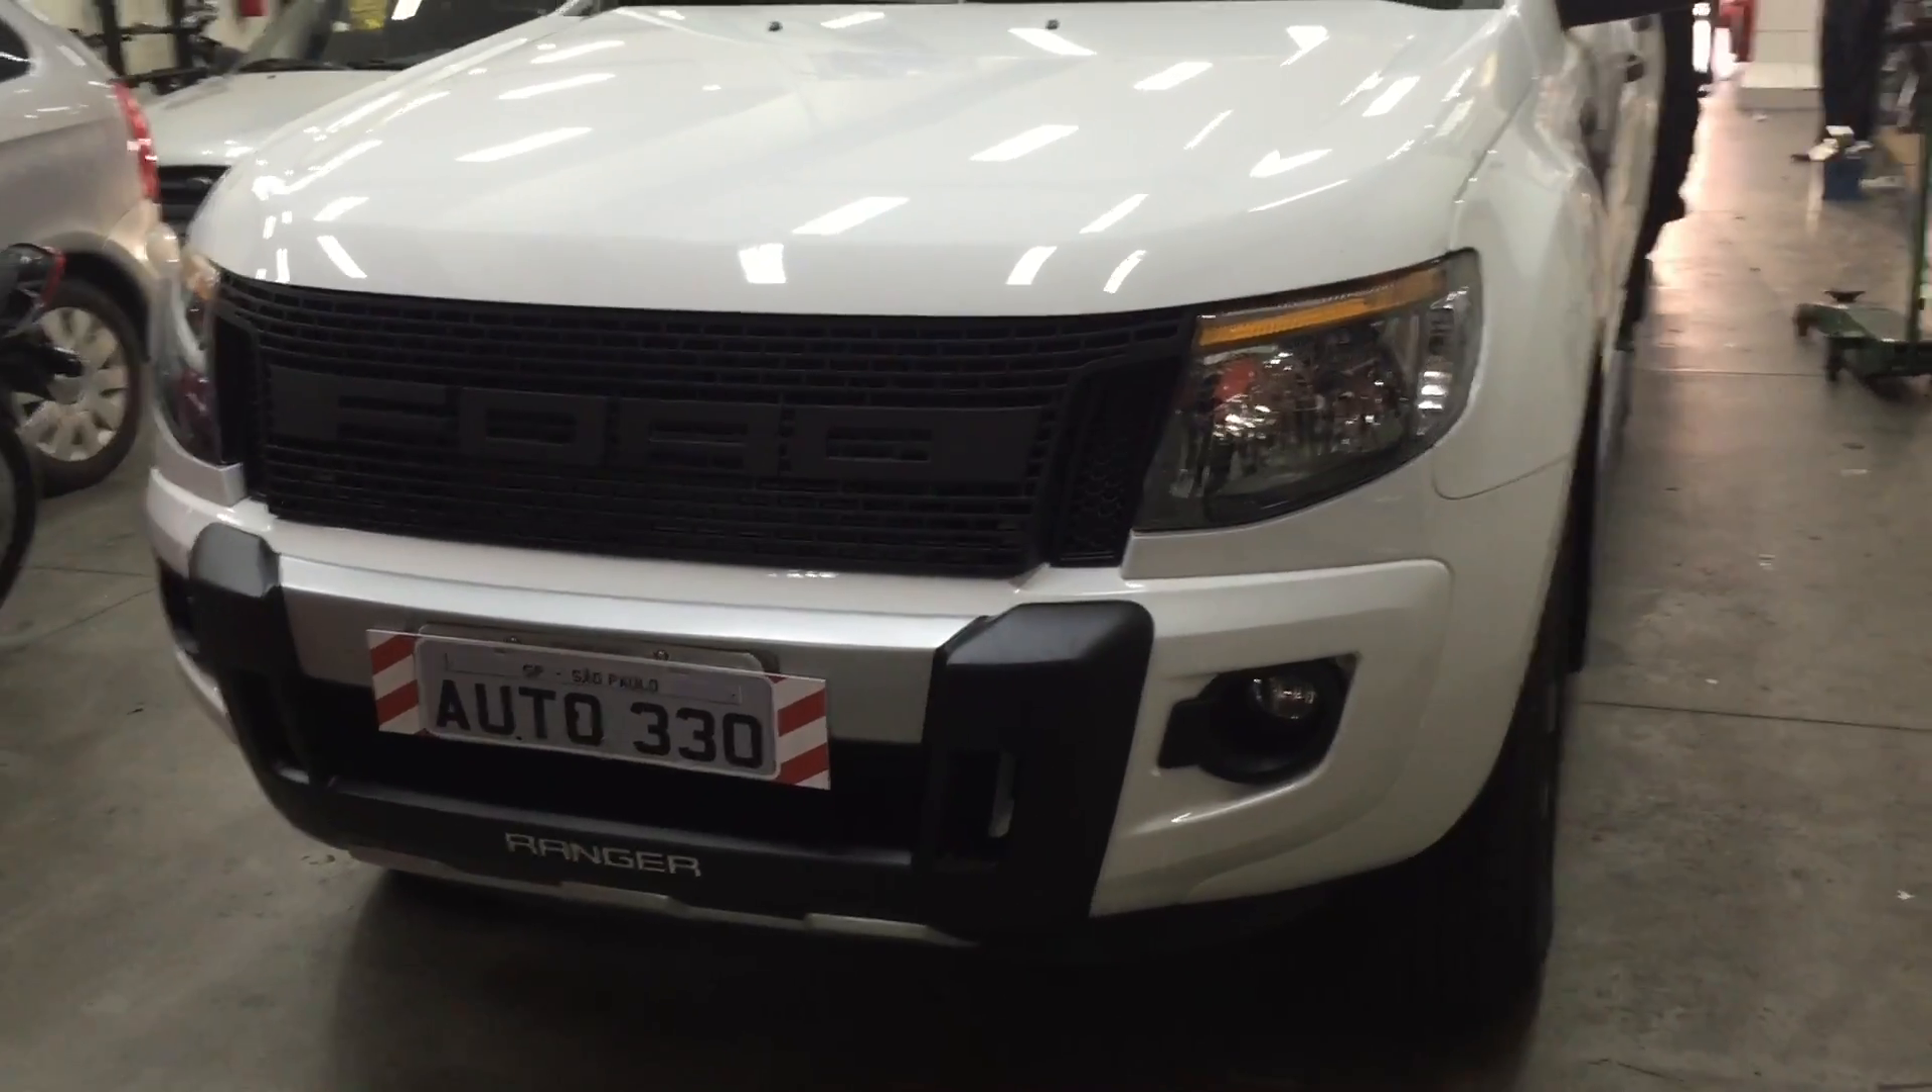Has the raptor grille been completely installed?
Yes.